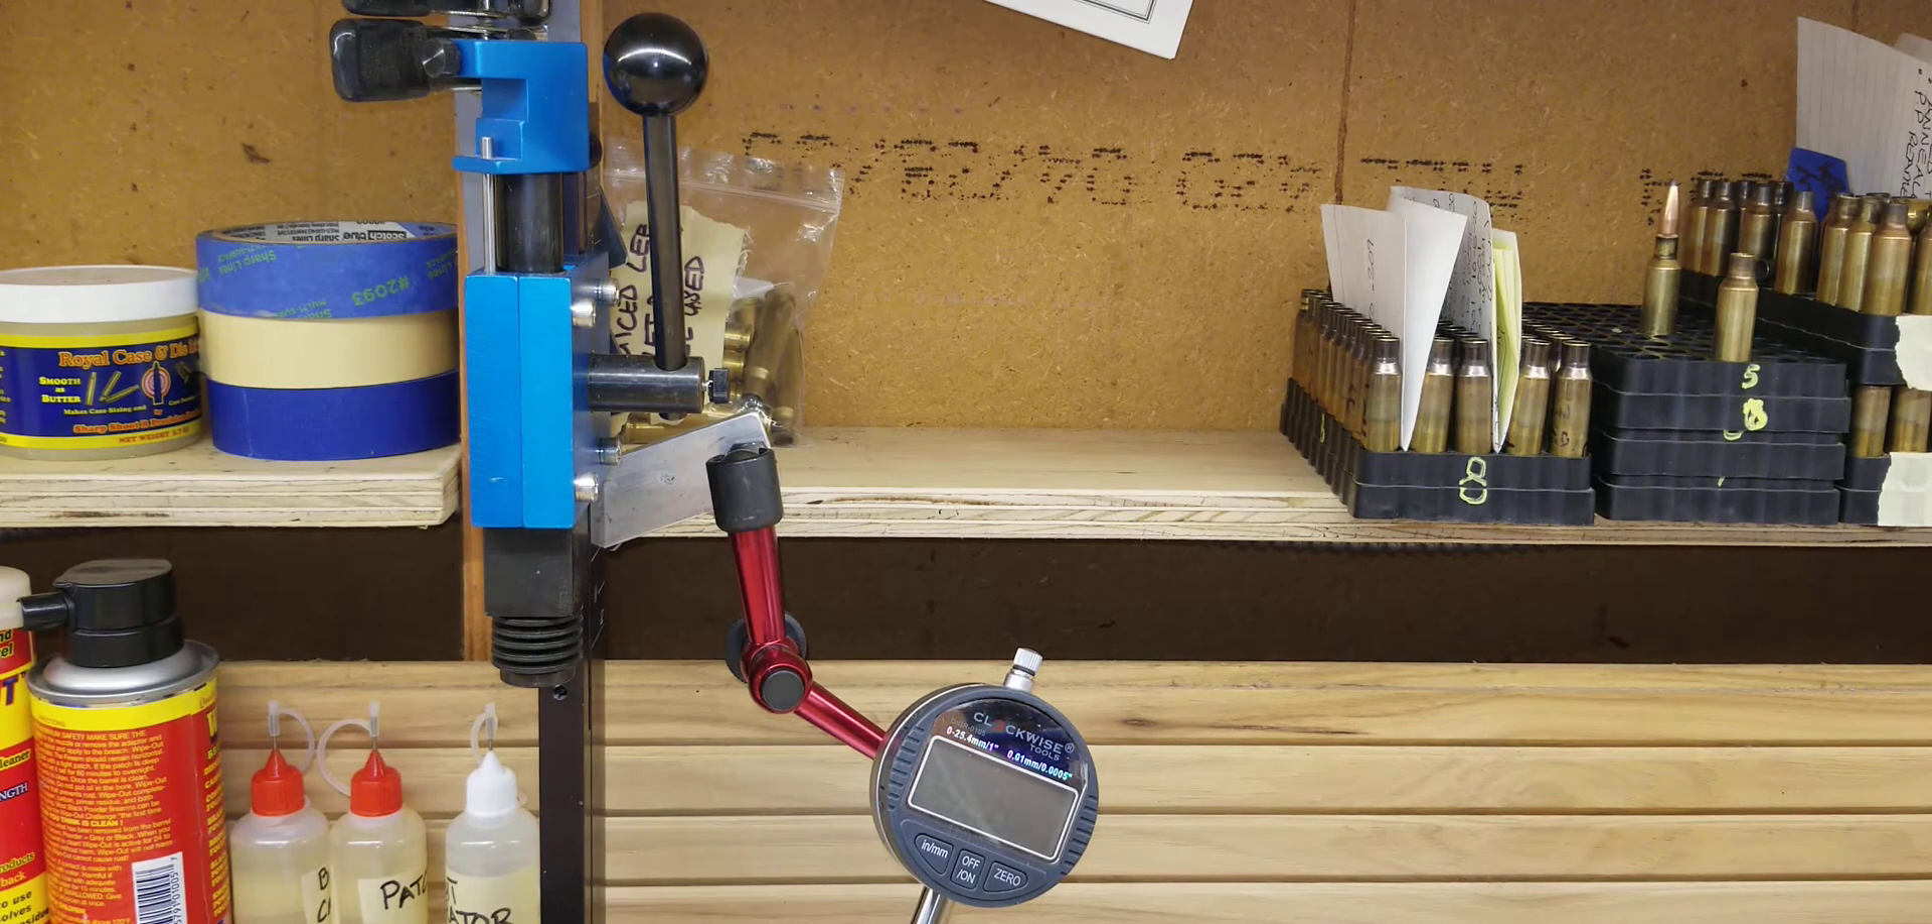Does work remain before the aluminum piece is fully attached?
No.